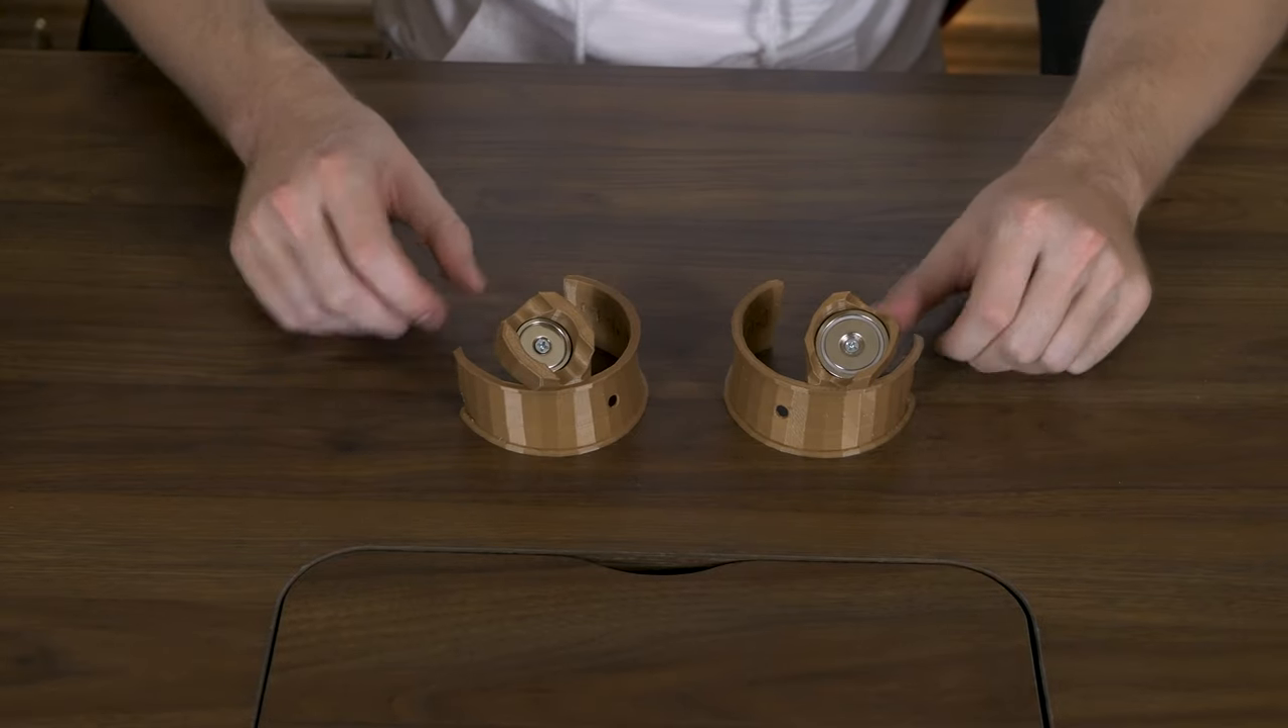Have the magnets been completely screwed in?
Yes.